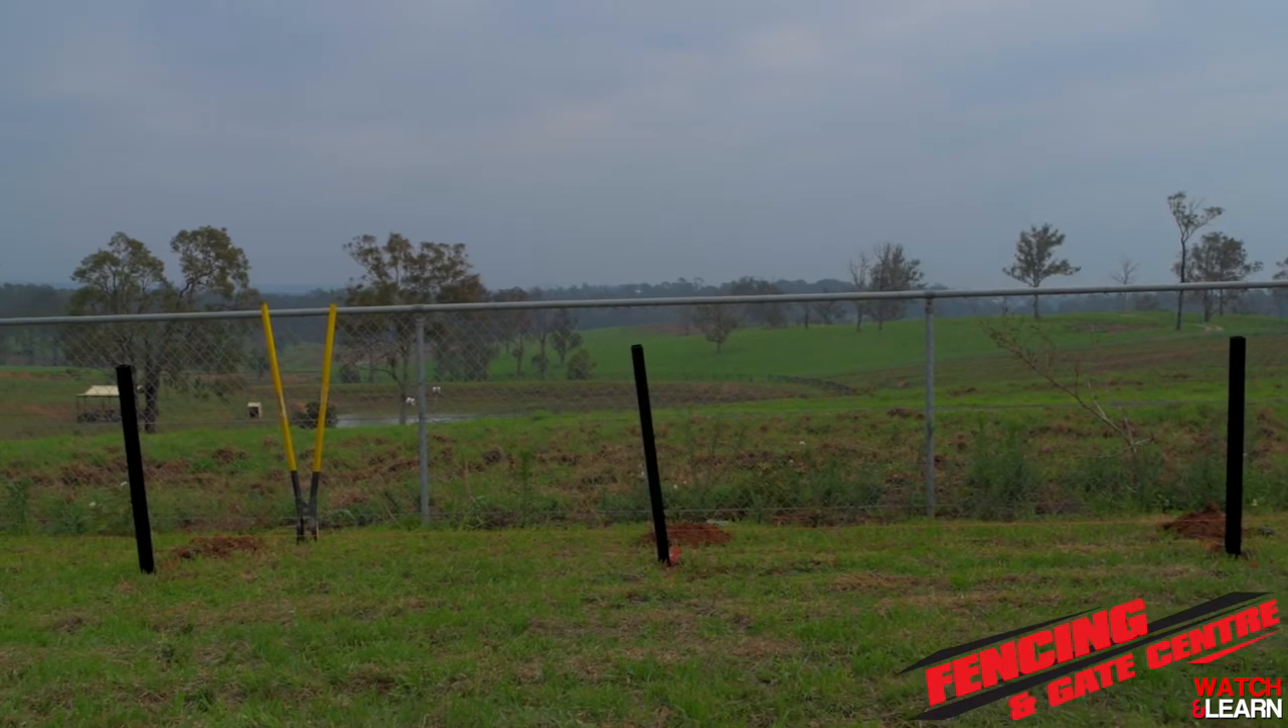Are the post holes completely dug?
Yes.